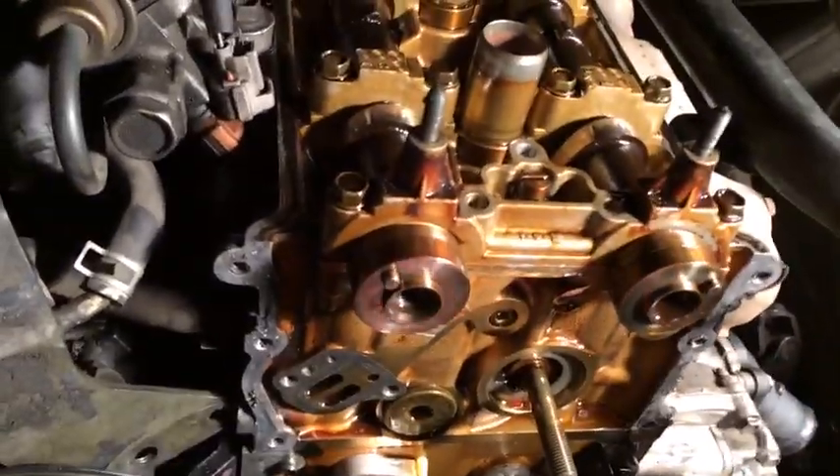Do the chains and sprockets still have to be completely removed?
No.